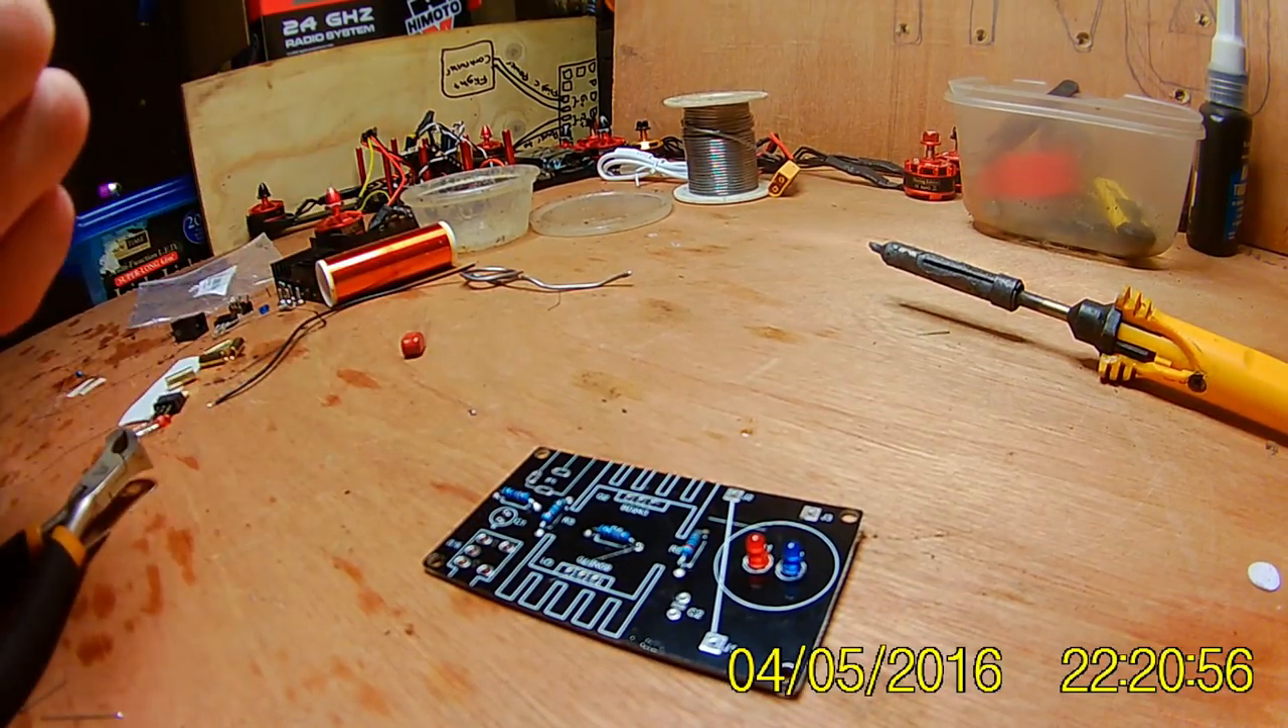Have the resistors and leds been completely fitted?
Yes.